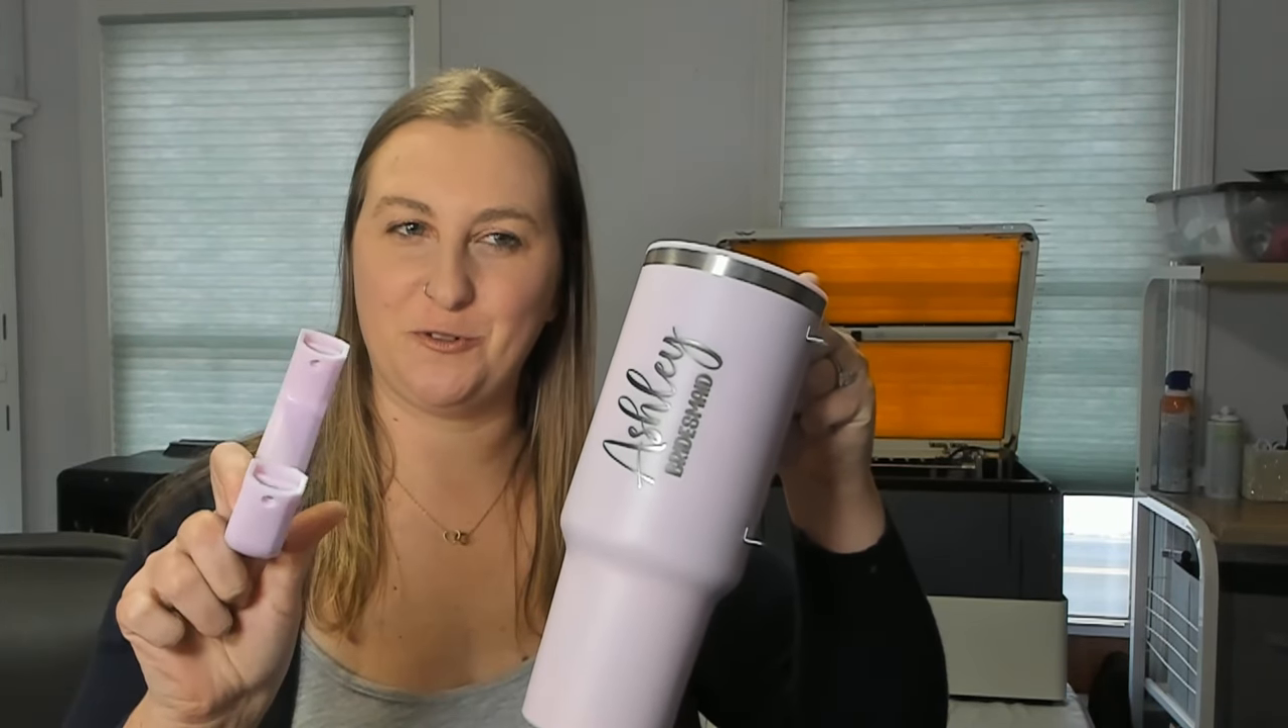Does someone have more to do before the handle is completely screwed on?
Yes.